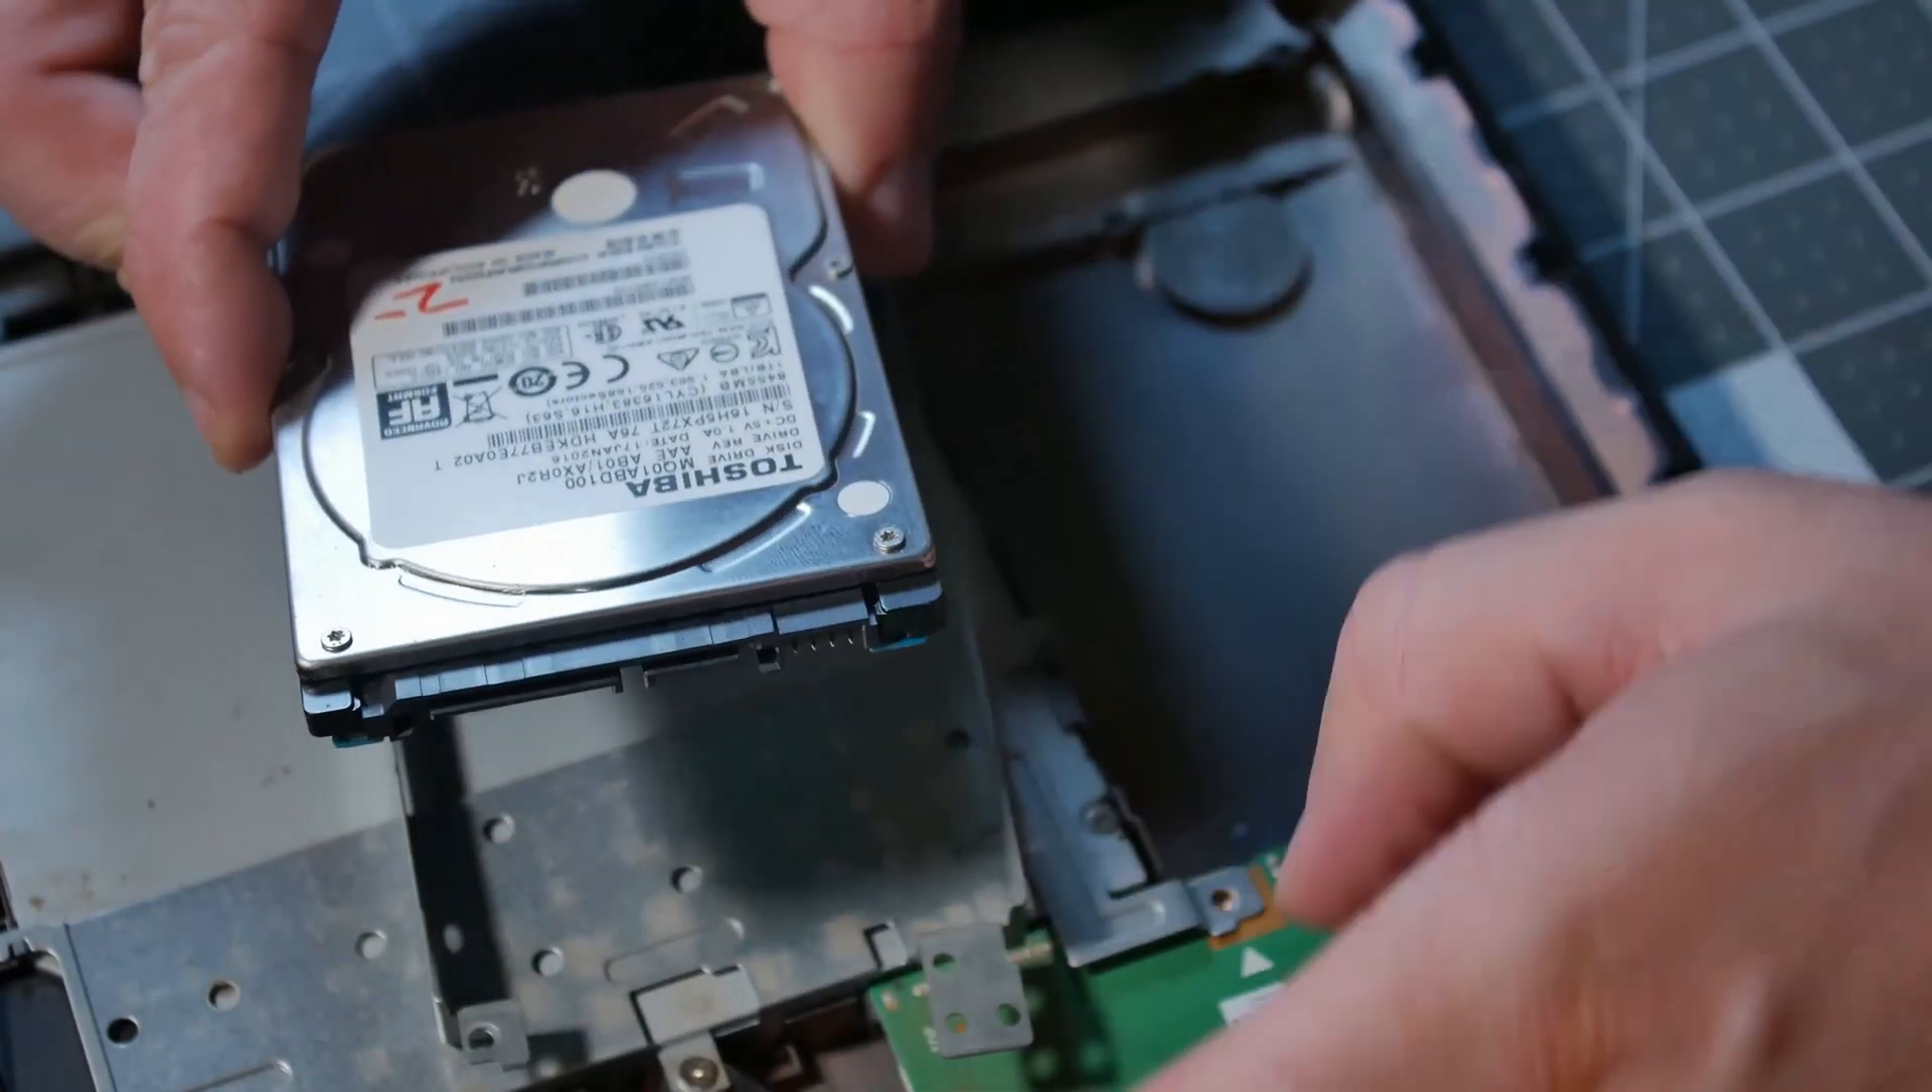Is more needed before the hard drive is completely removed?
No.